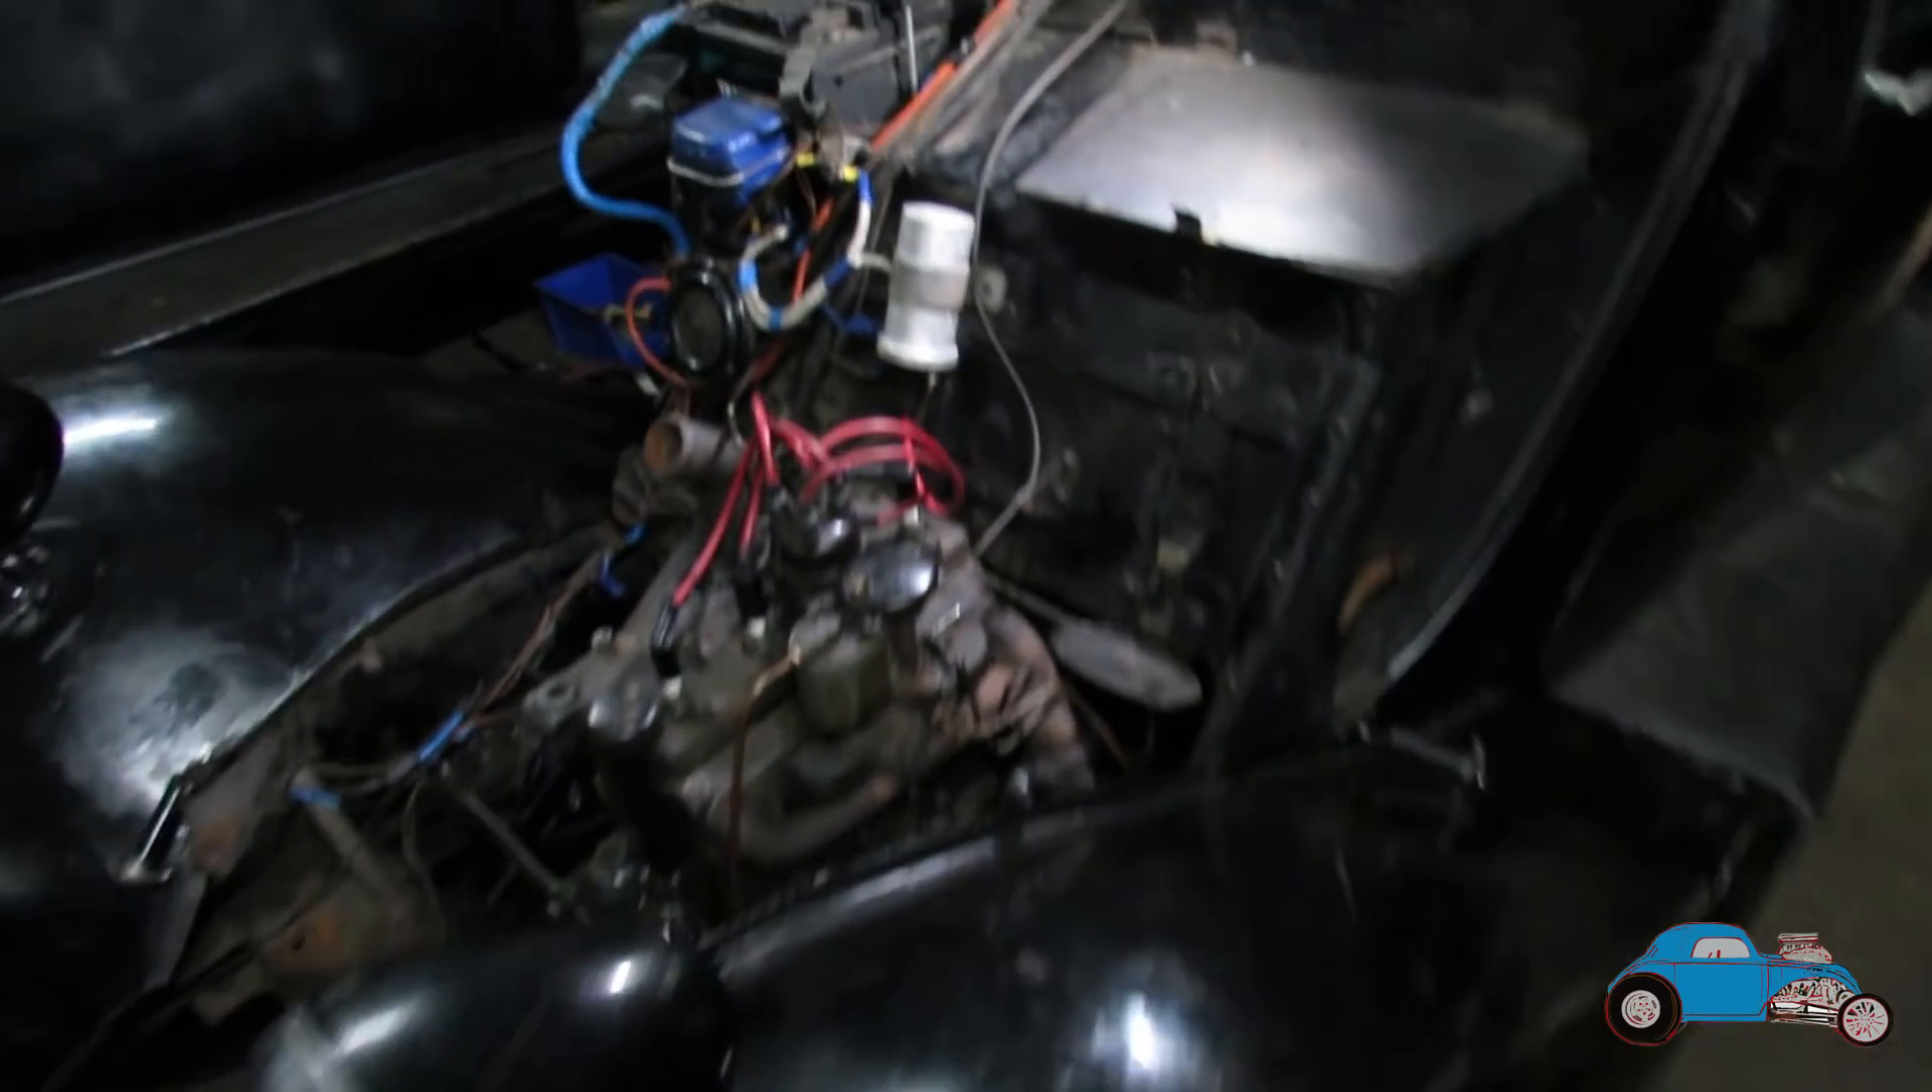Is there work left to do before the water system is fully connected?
Yes.